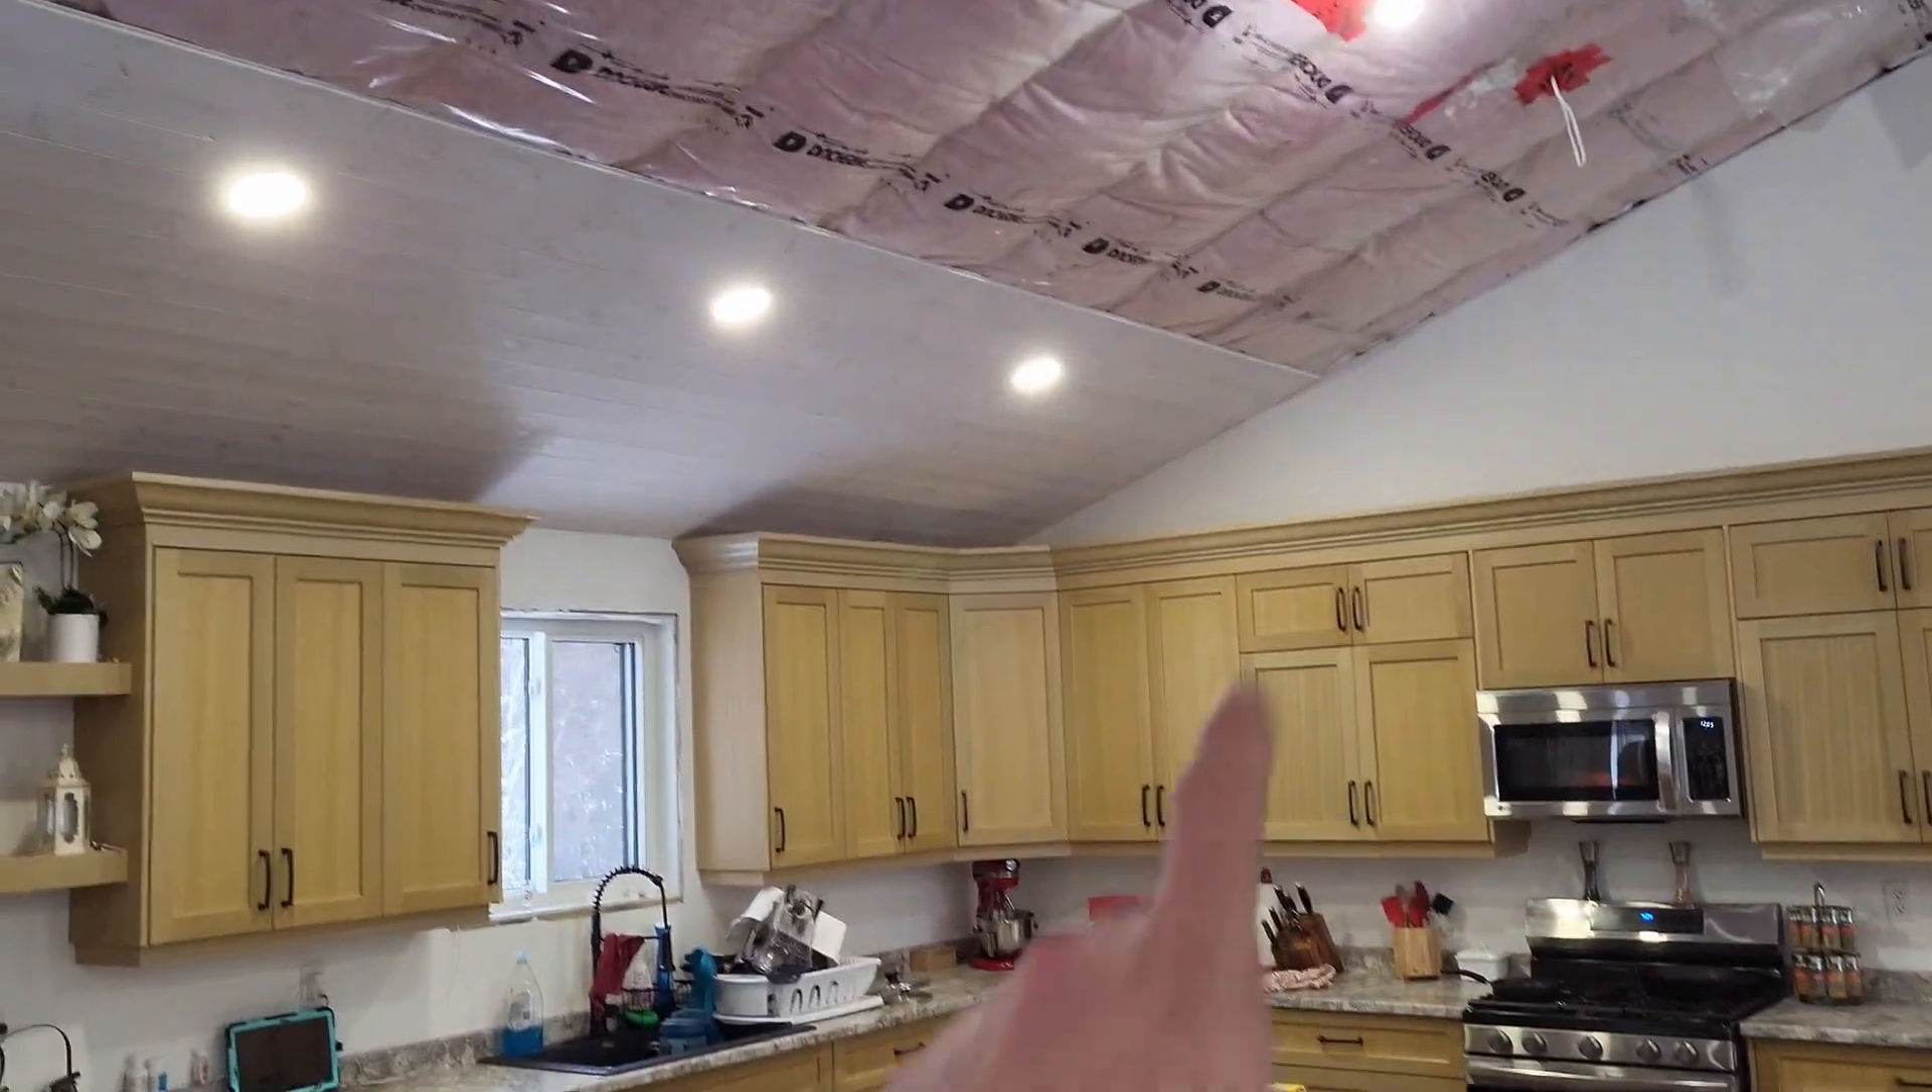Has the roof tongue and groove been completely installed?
No.